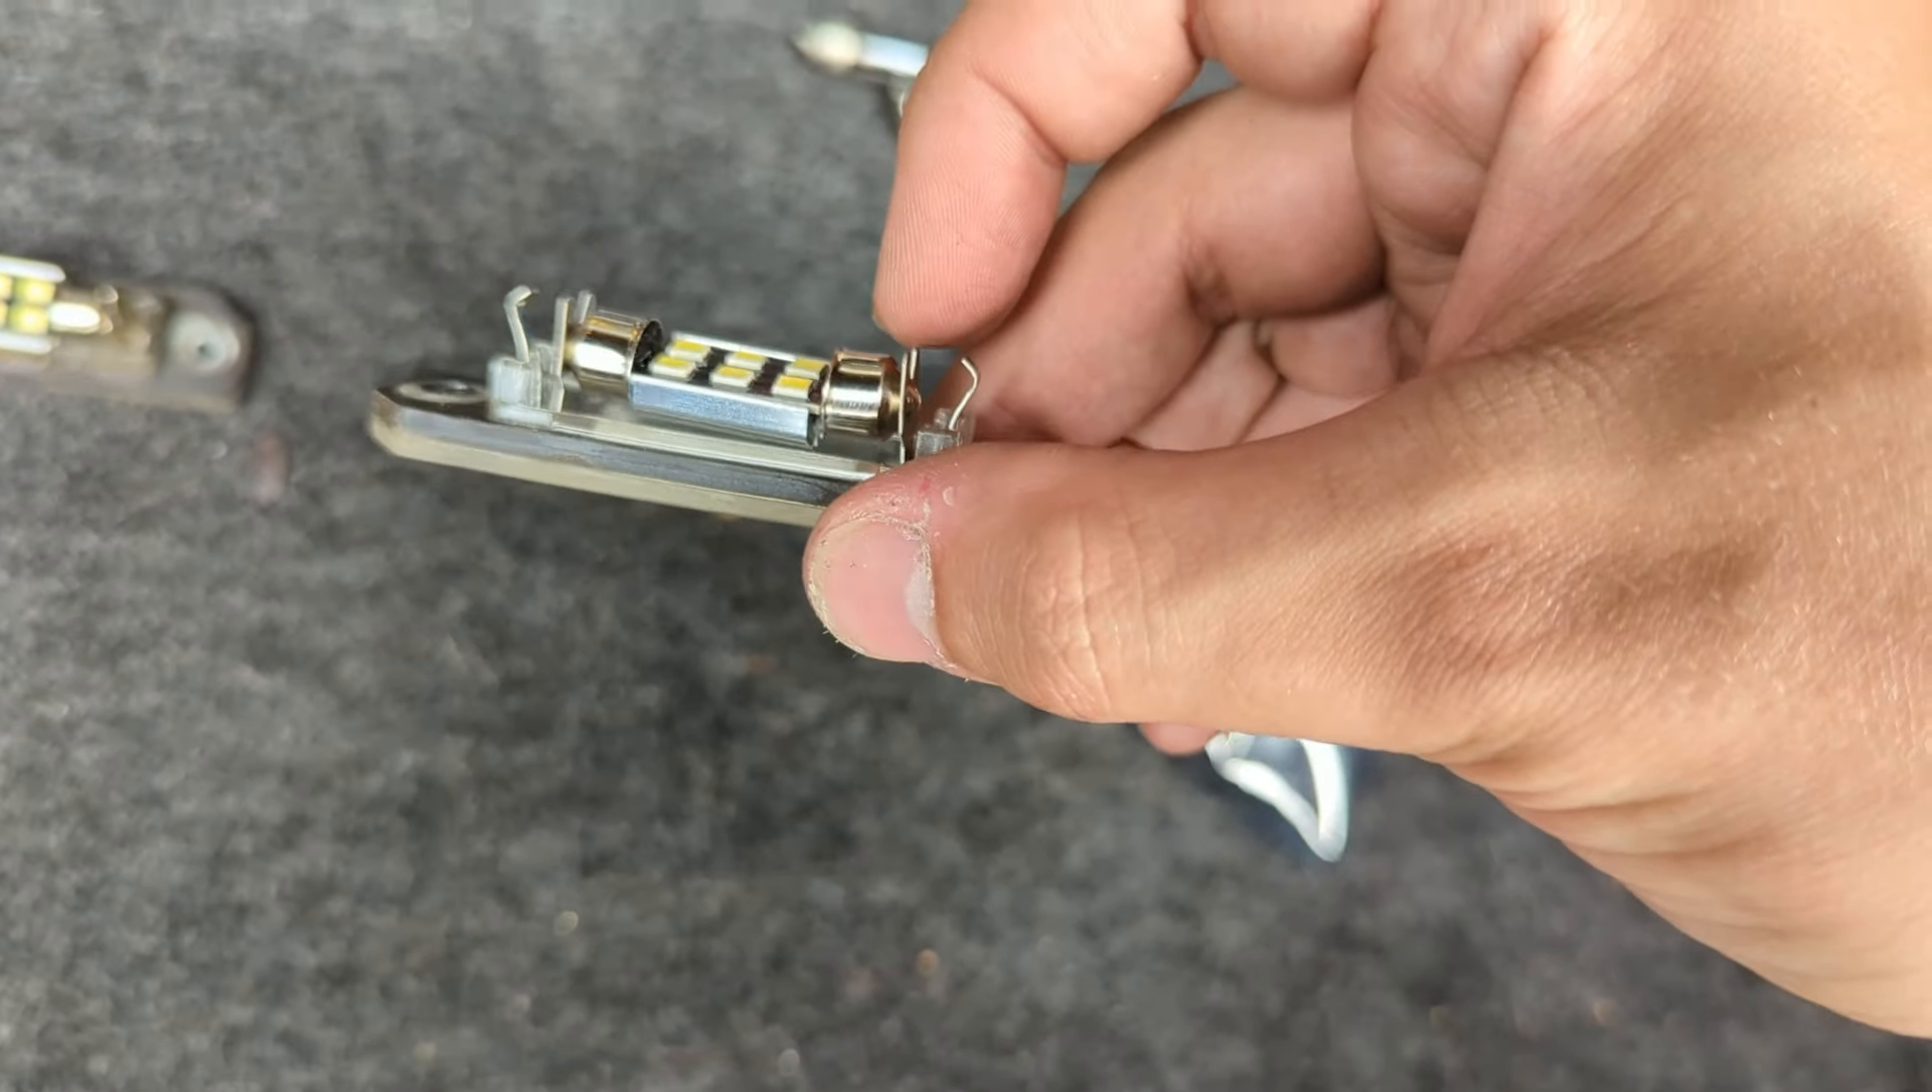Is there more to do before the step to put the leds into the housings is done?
No.